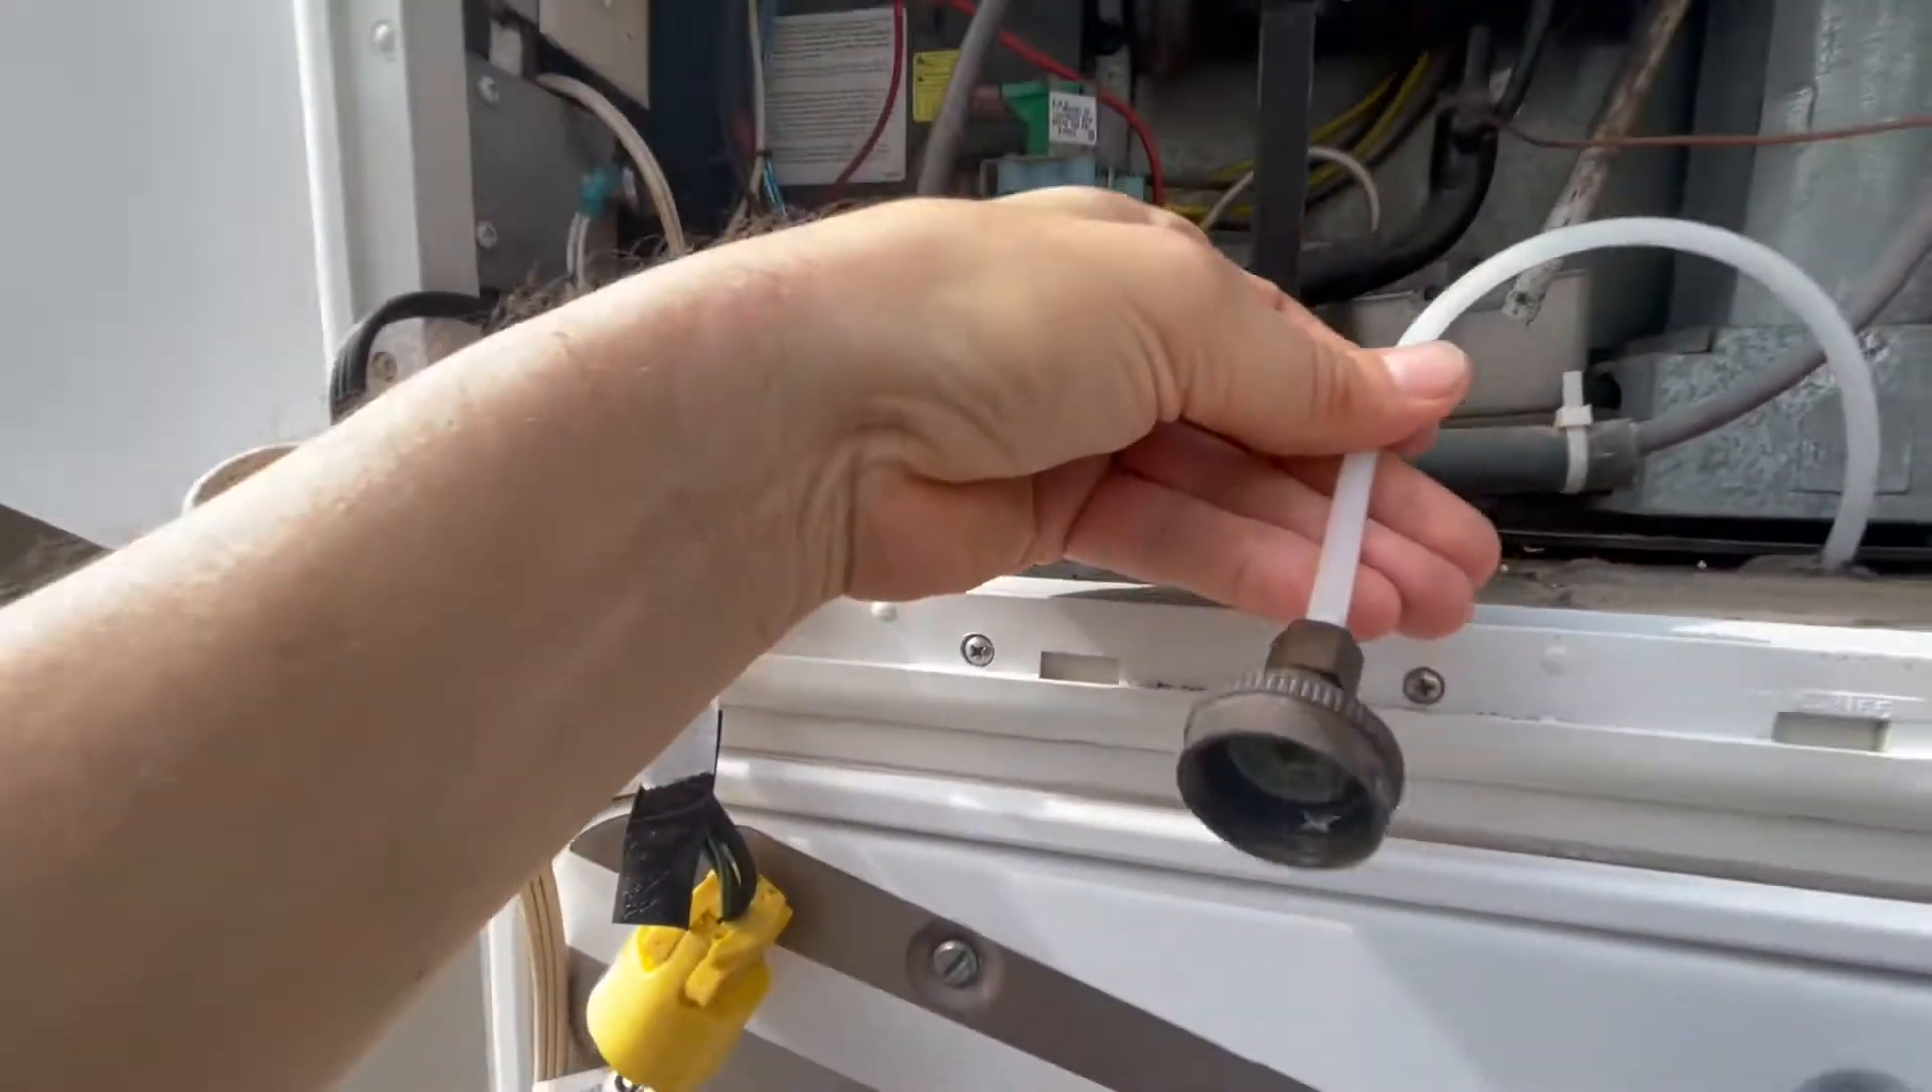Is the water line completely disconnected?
Yes.